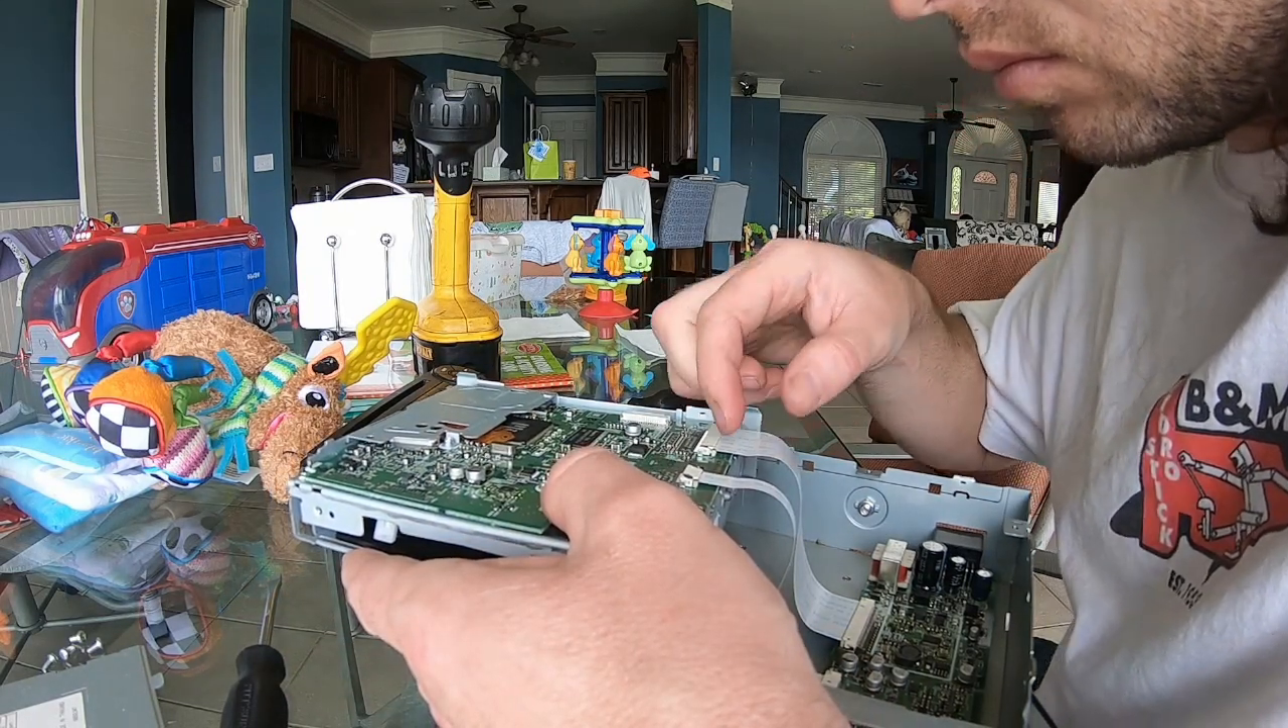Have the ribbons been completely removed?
No.